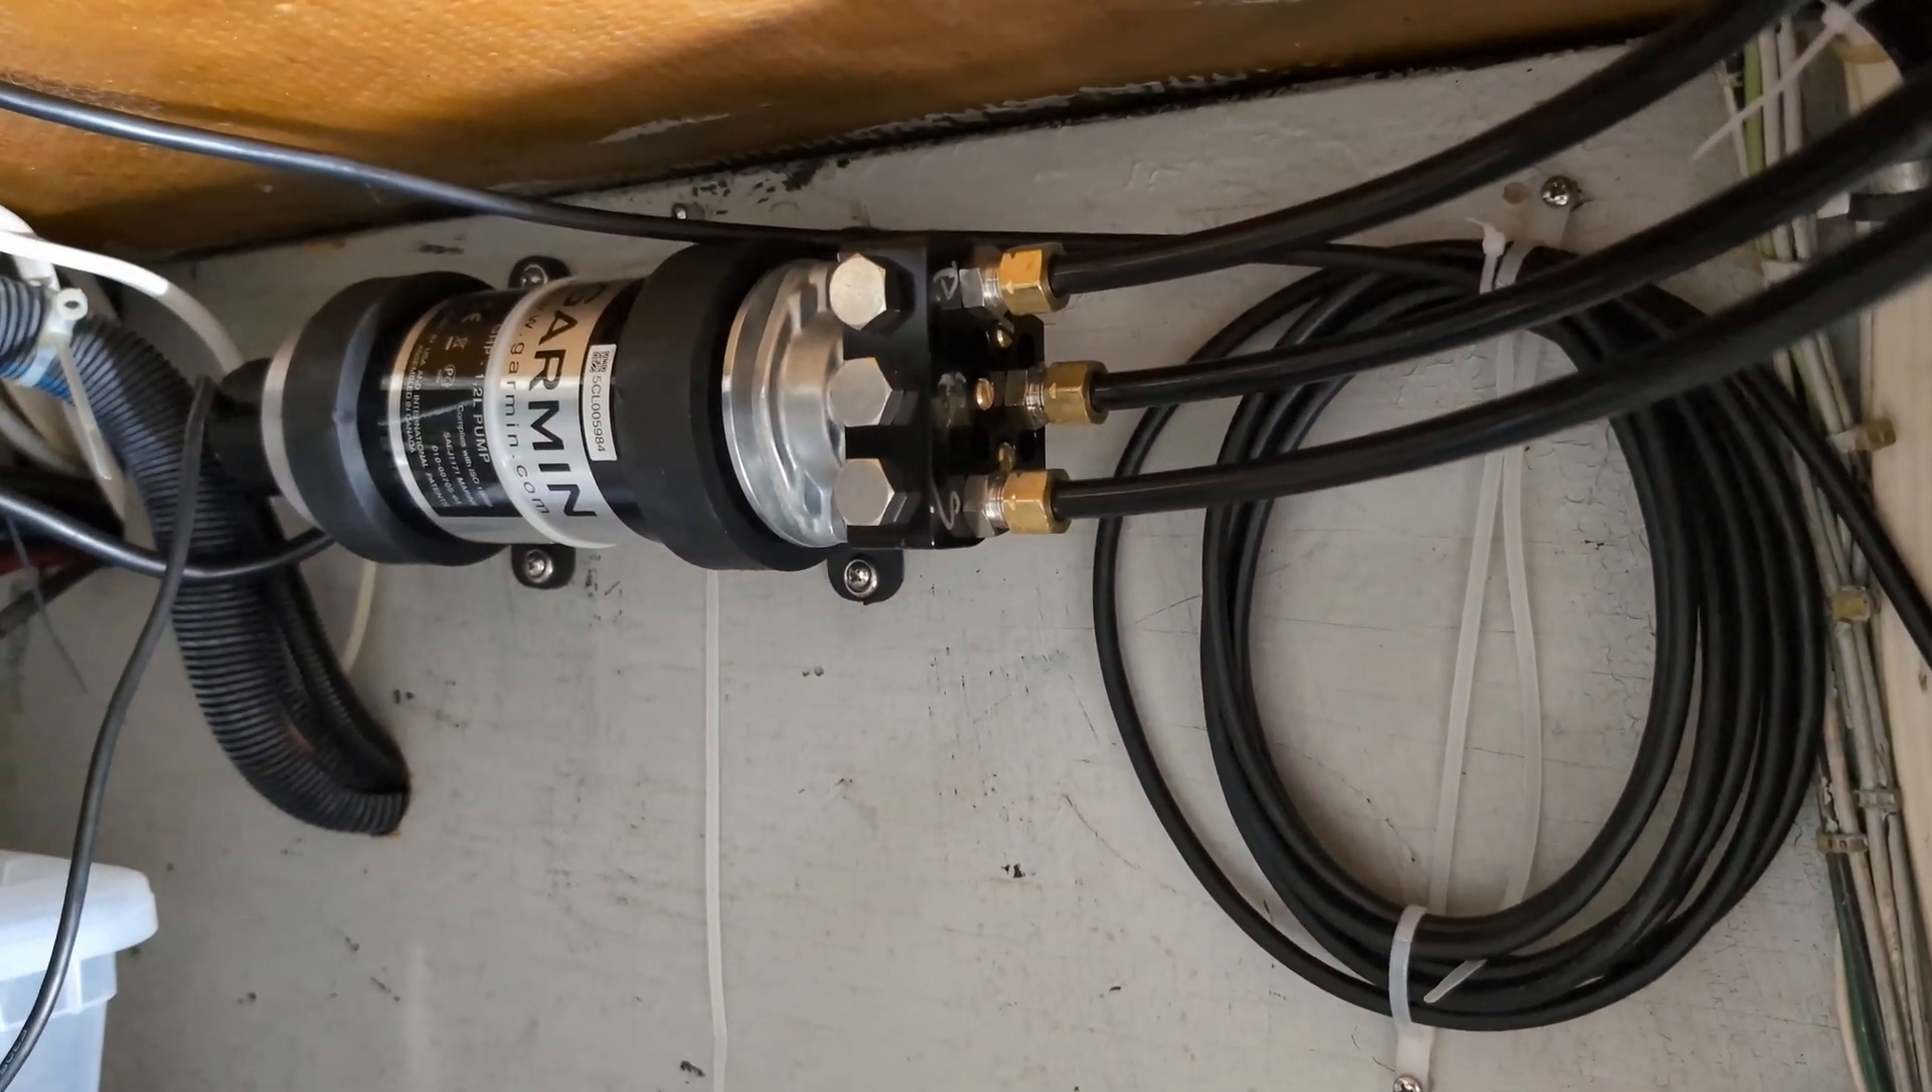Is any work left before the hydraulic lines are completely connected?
No.